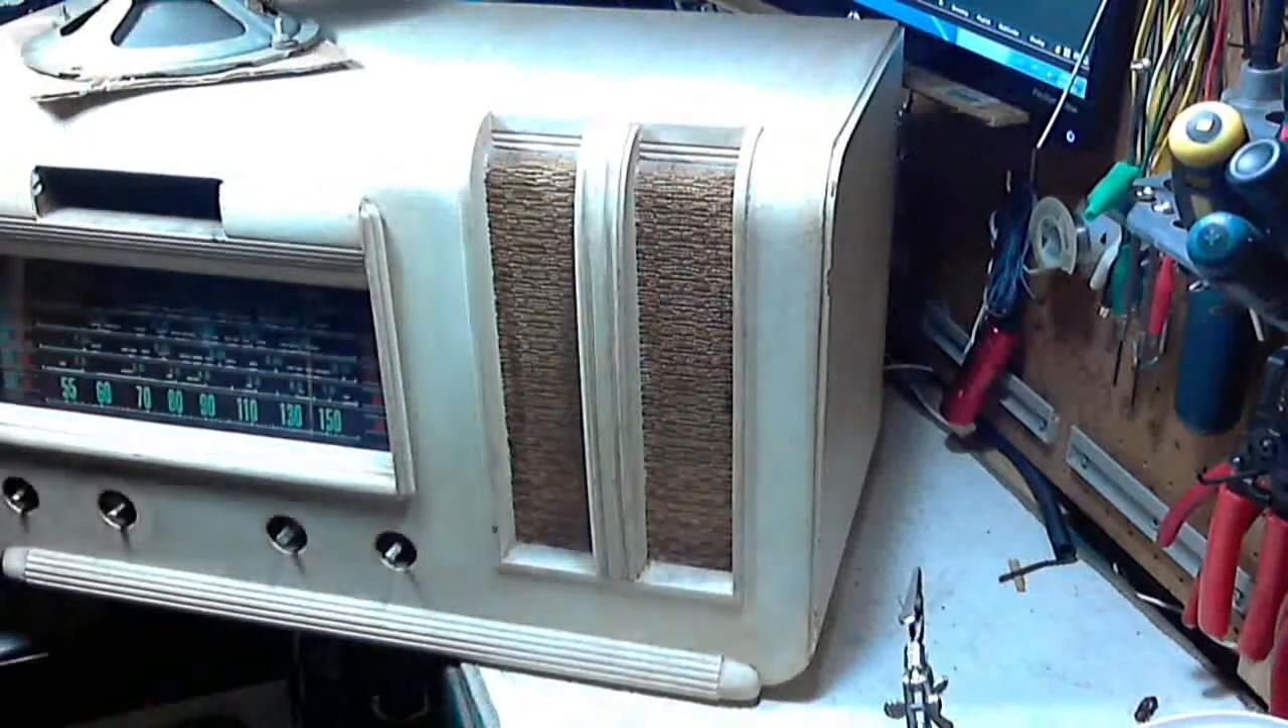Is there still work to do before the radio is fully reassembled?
Yes.